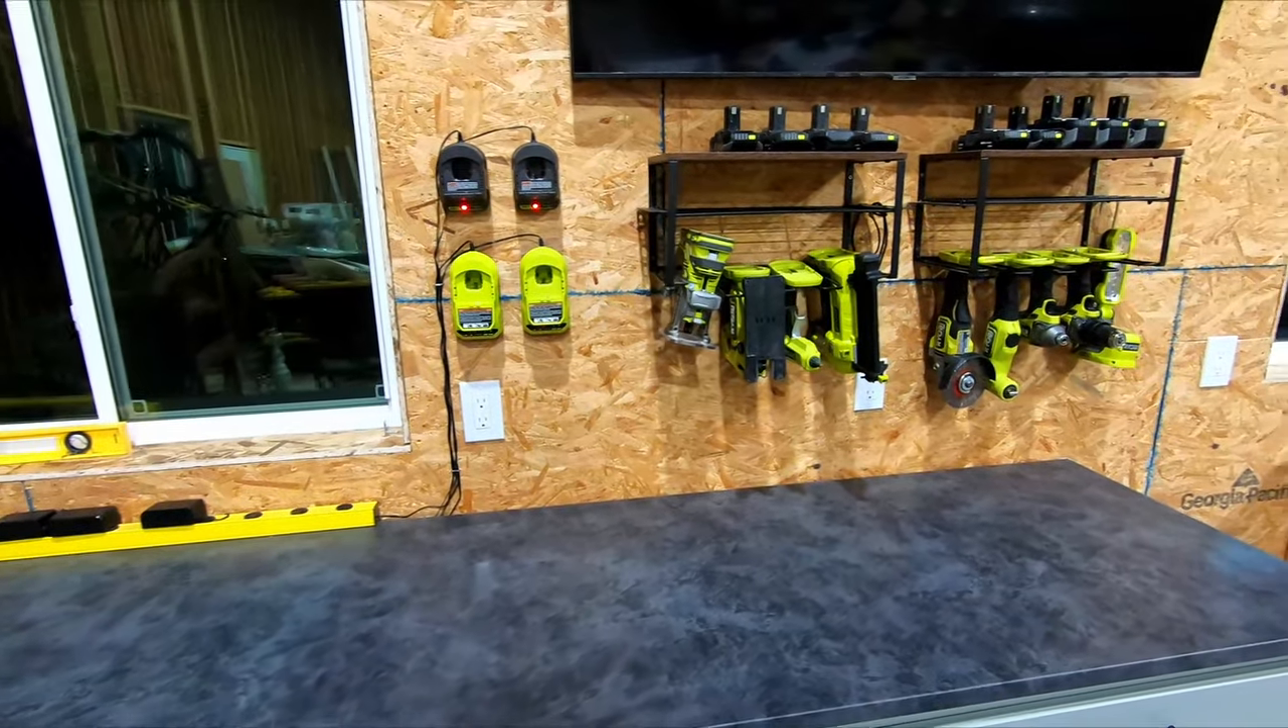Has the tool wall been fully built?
Yes.